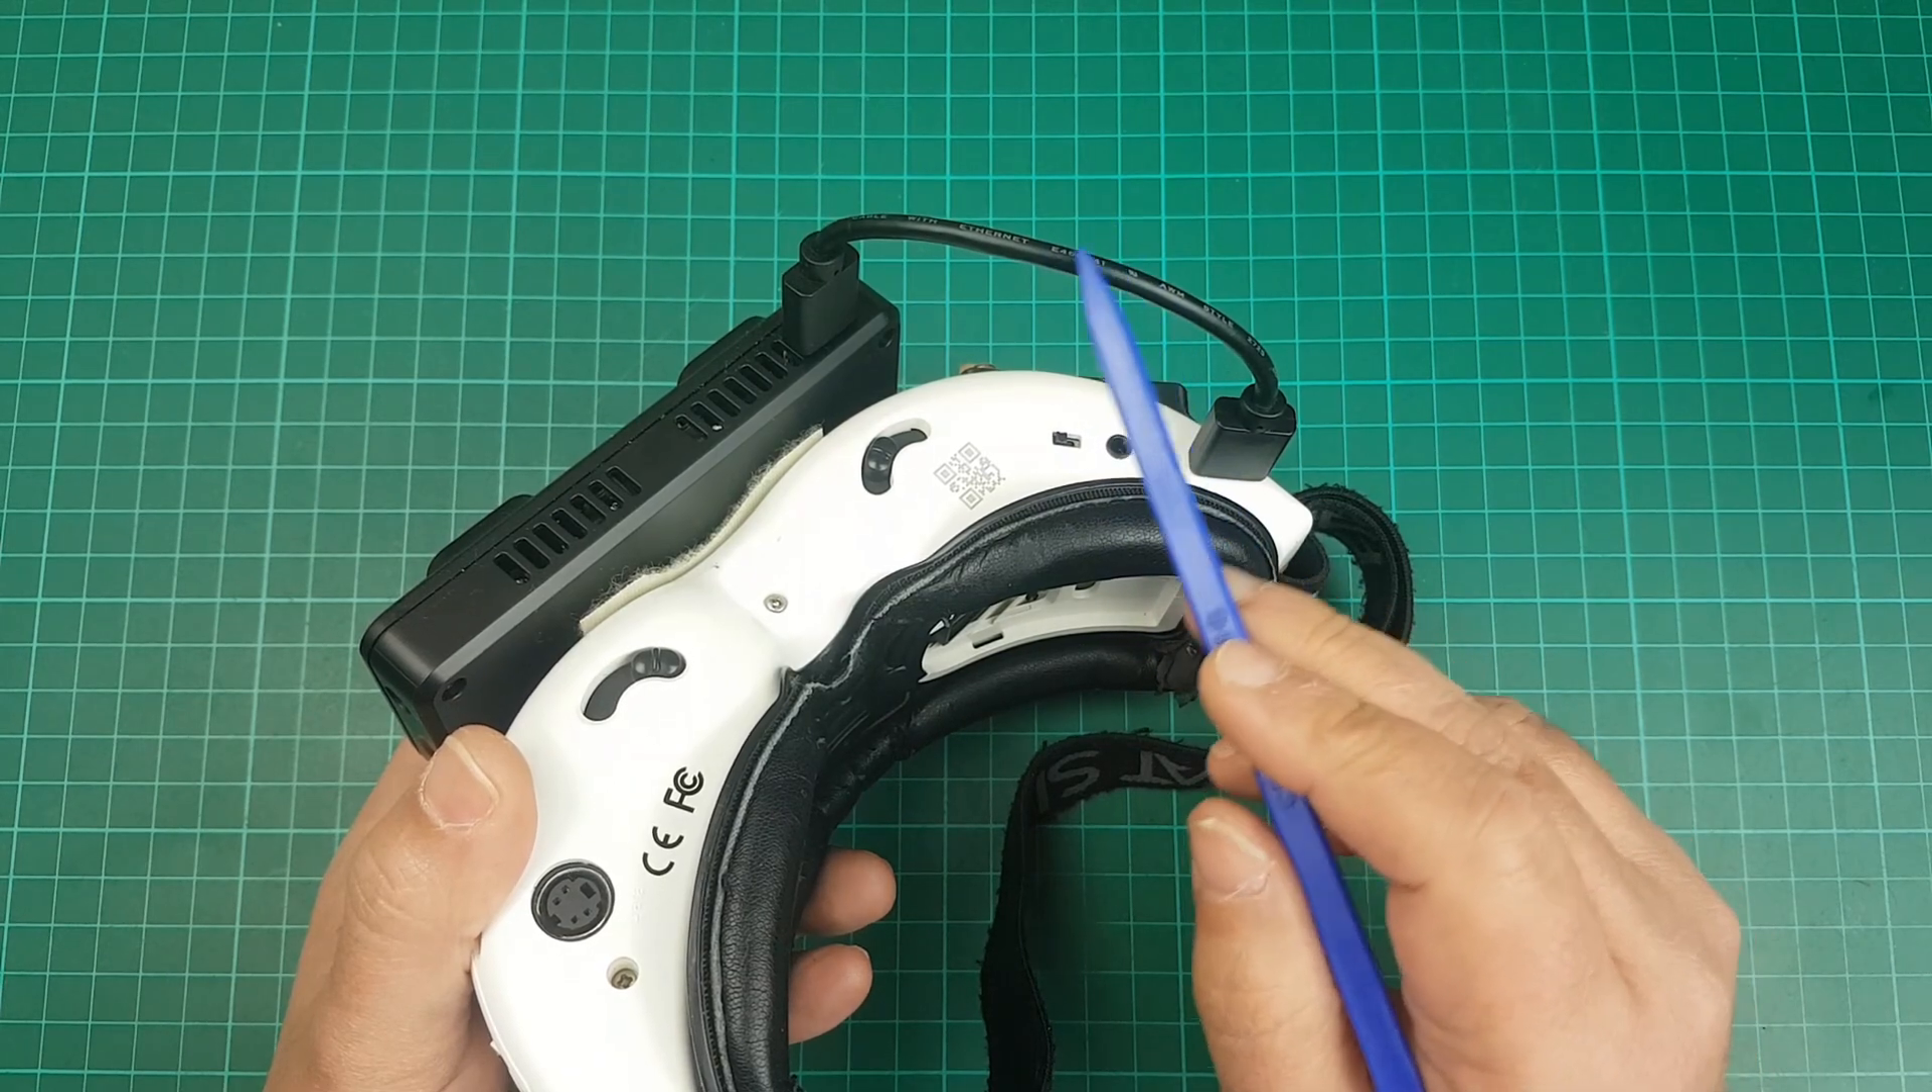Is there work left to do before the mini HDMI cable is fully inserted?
No.